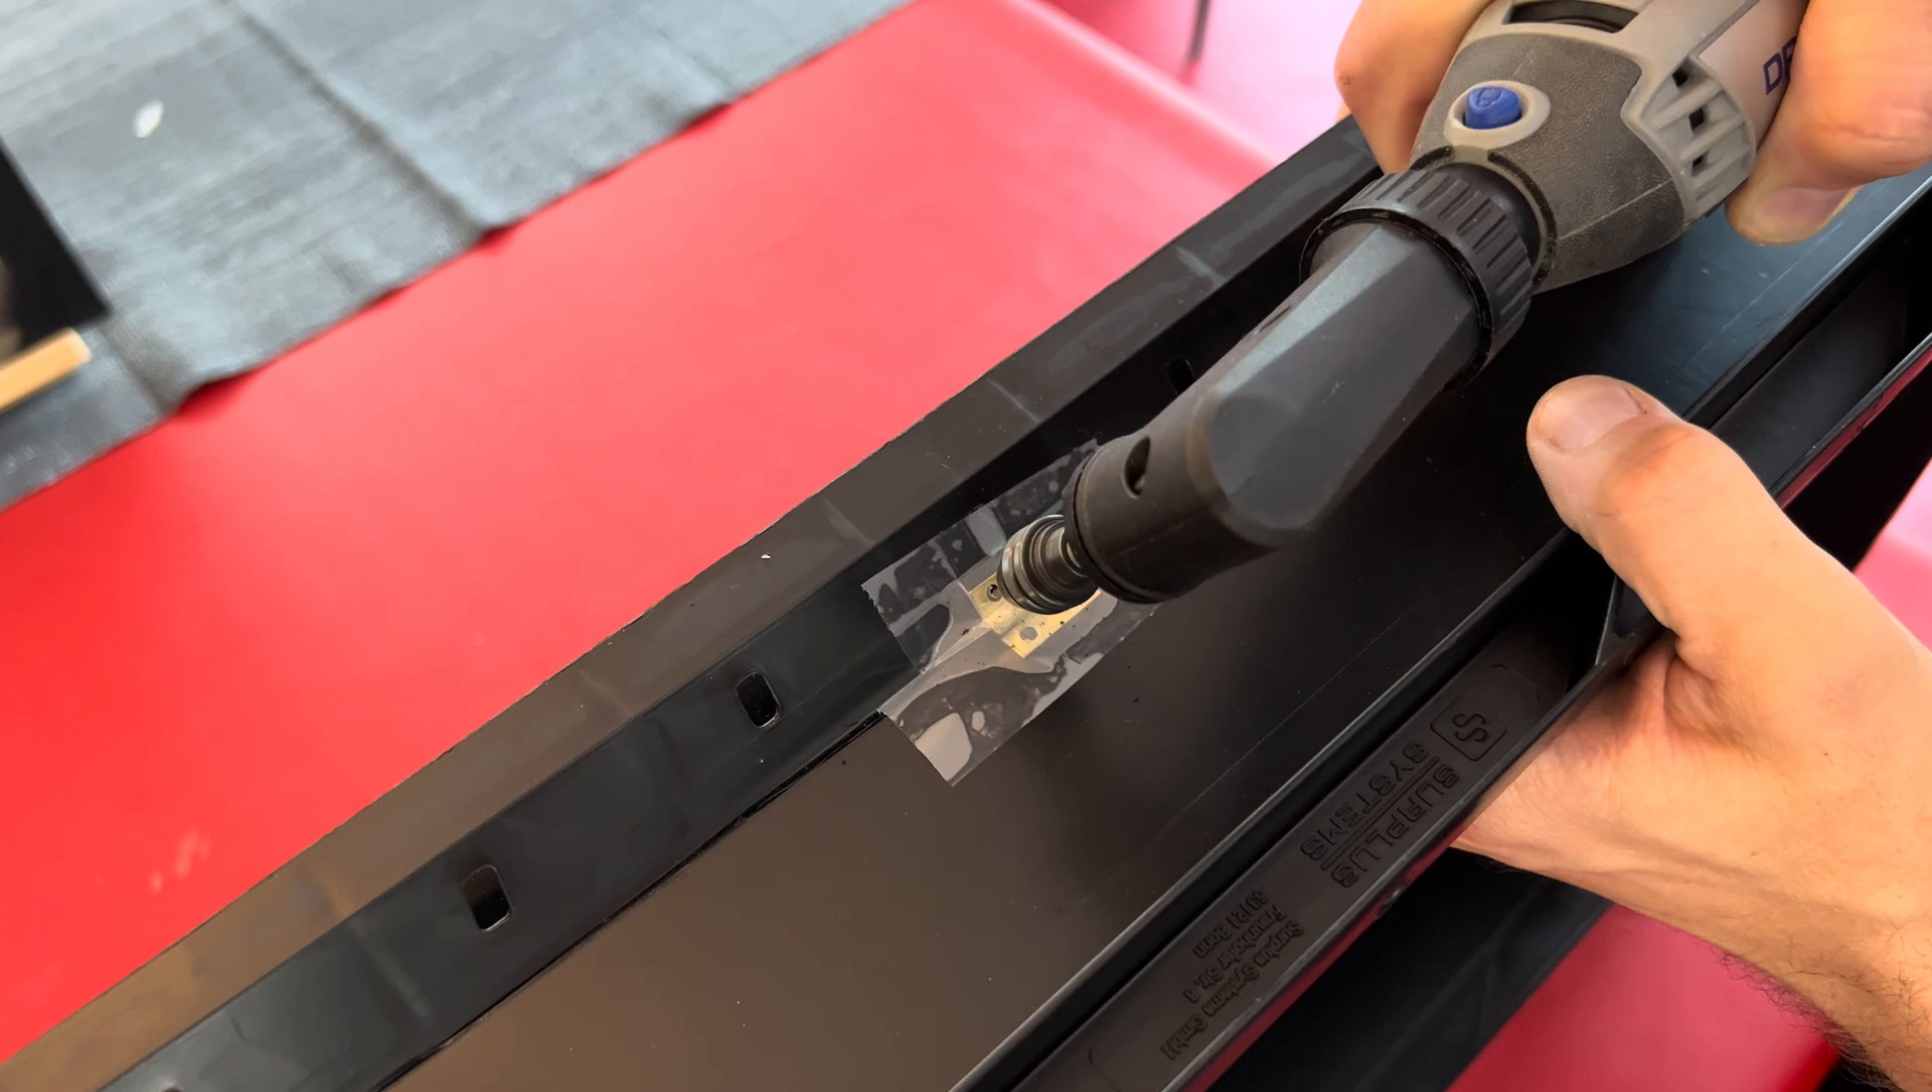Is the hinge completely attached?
No.